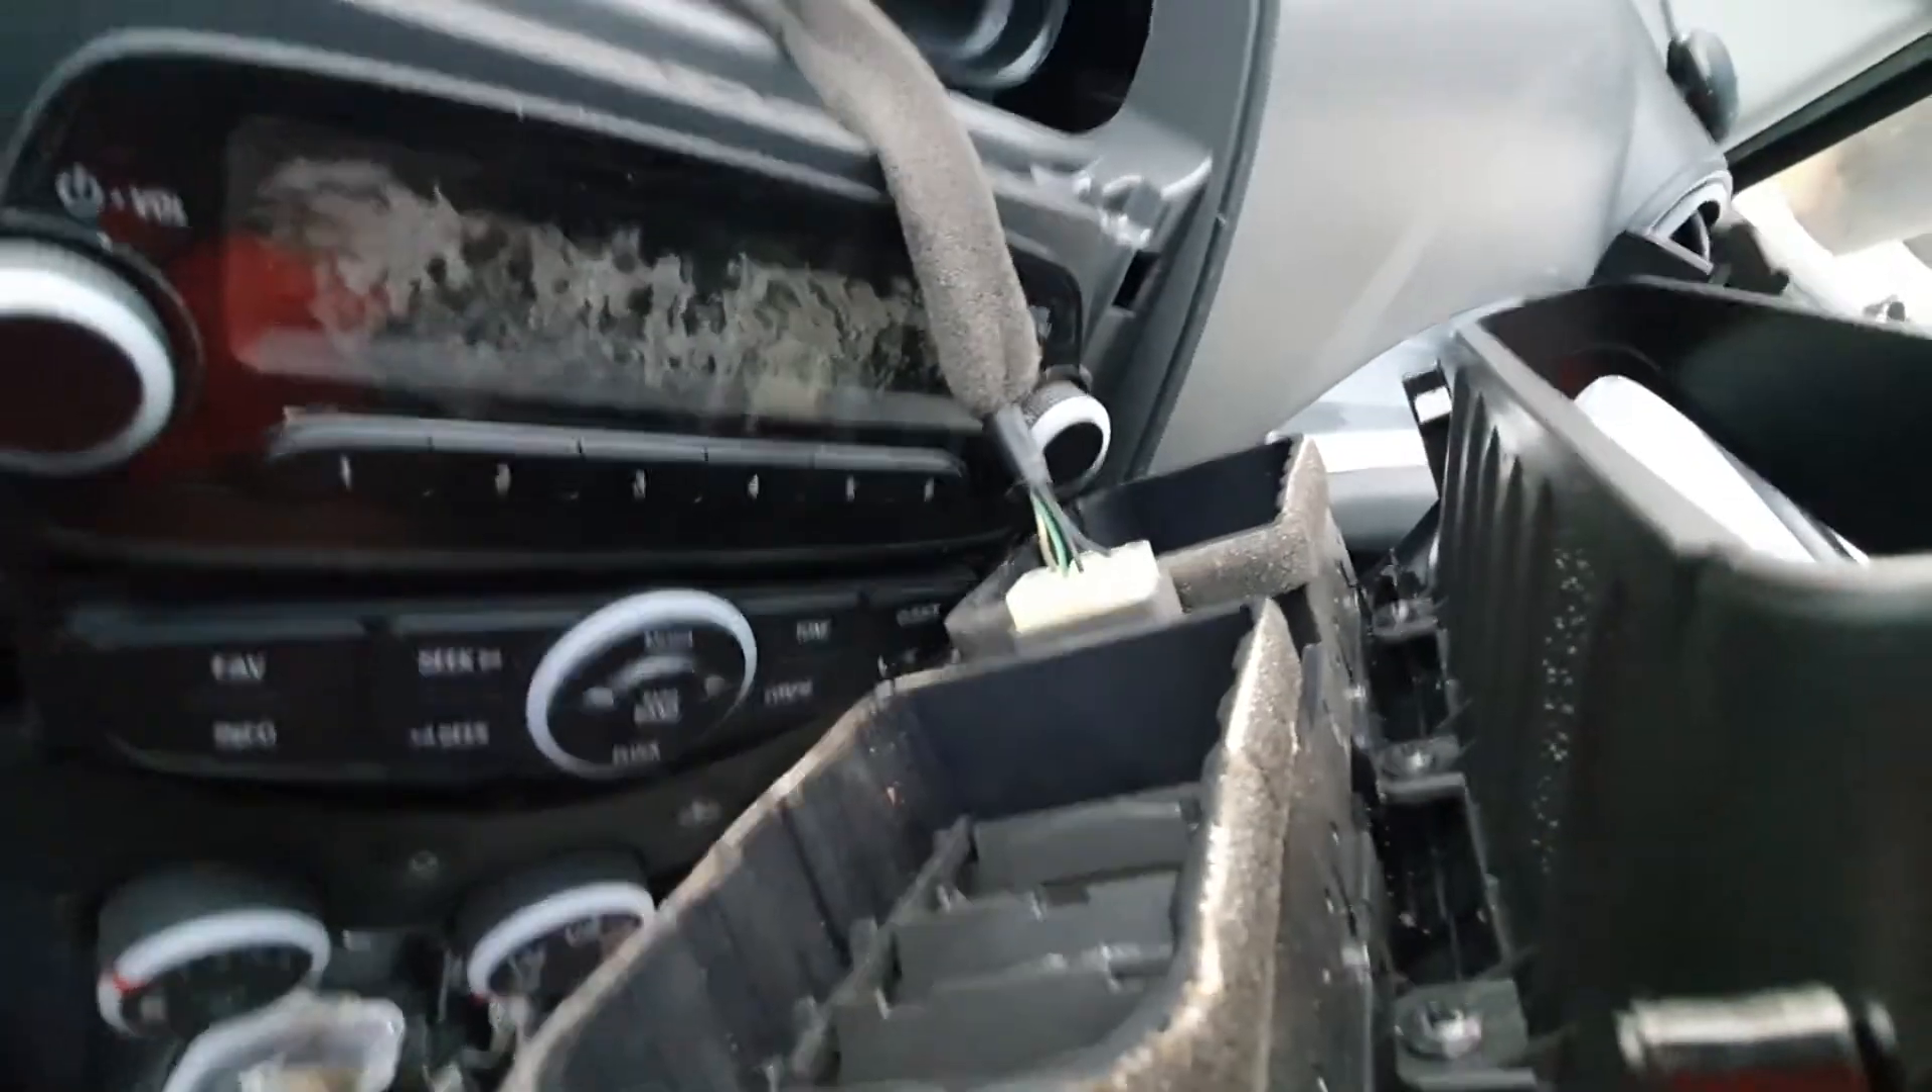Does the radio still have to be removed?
Yes.